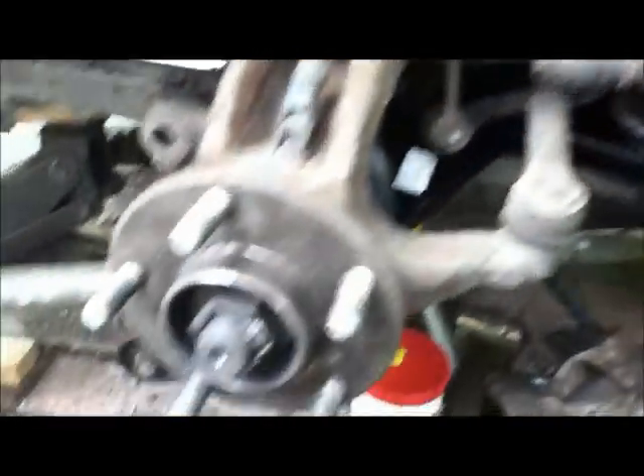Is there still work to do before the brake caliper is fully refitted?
Yes.